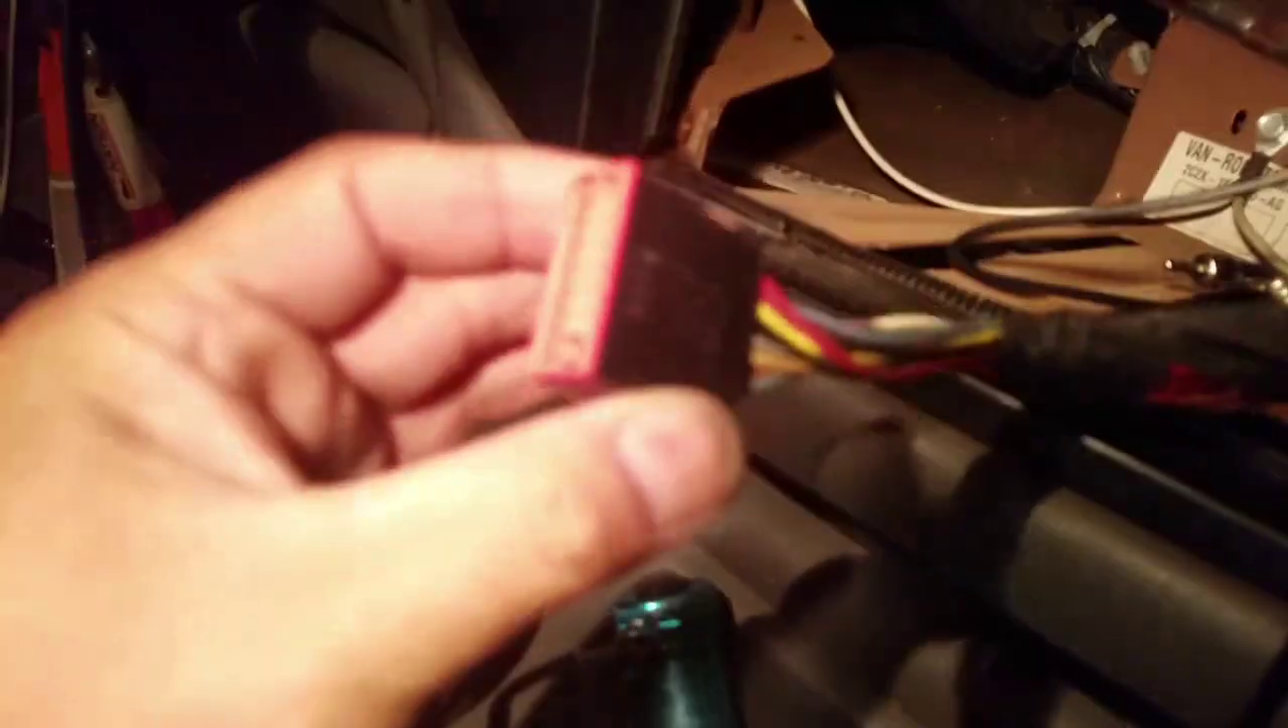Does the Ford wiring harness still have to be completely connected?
Yes.